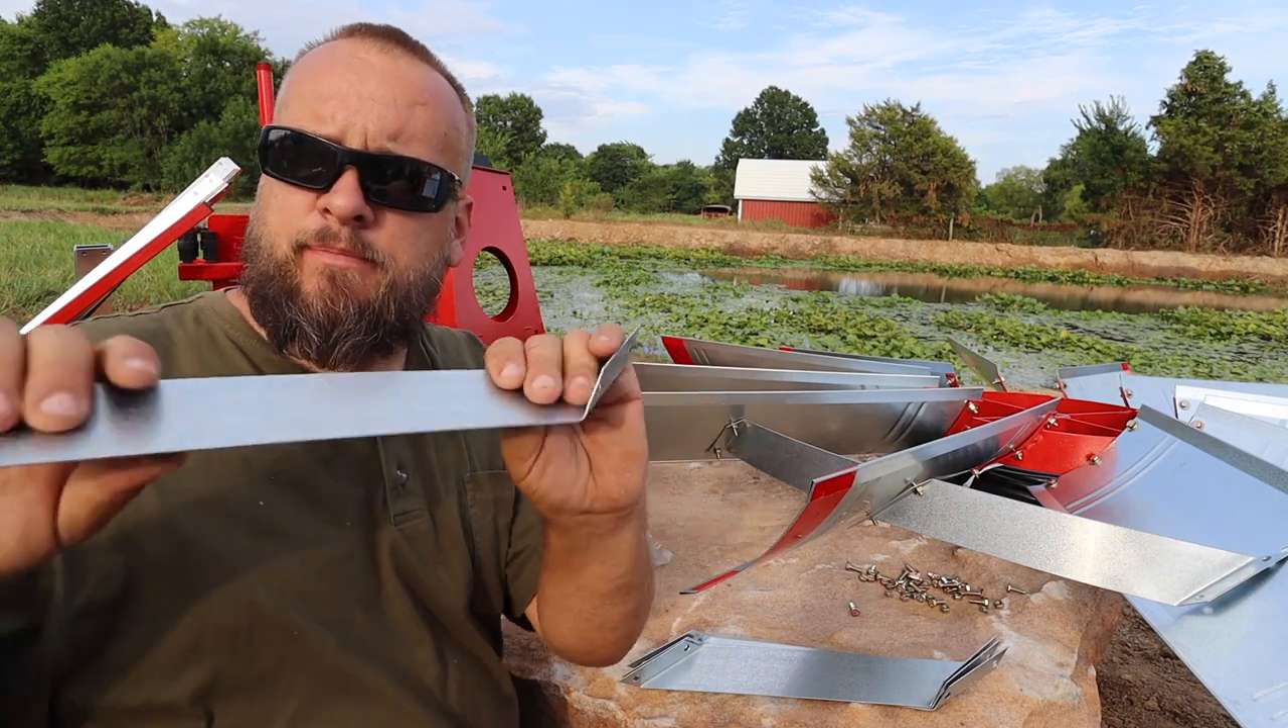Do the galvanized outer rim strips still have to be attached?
Yes.